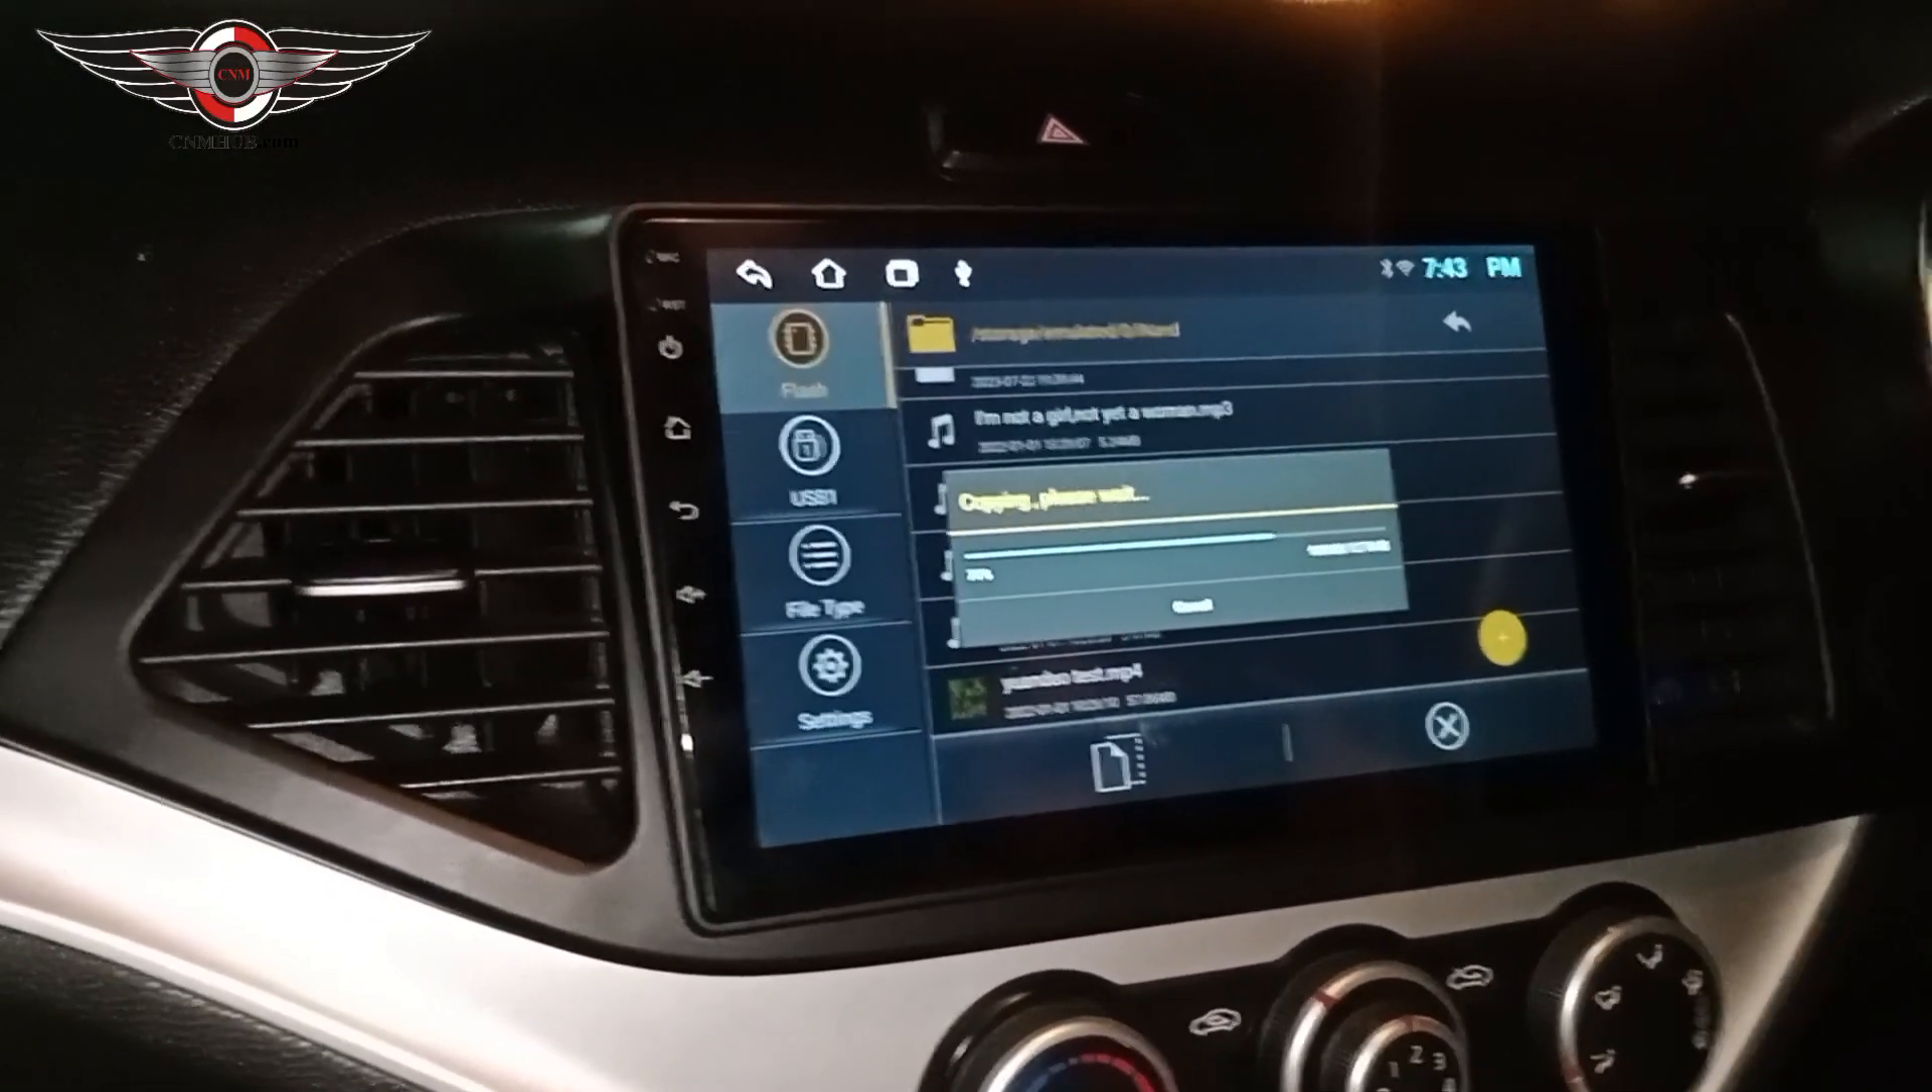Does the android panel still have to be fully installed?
No.